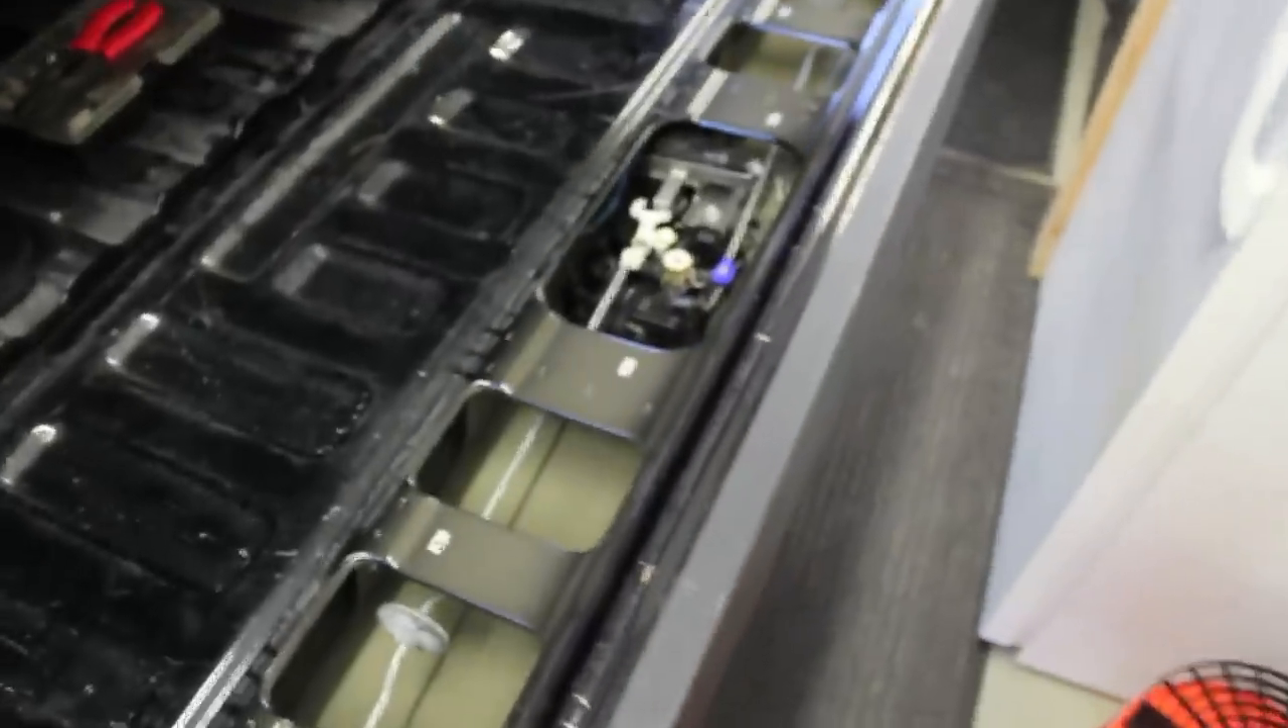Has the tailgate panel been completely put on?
No.